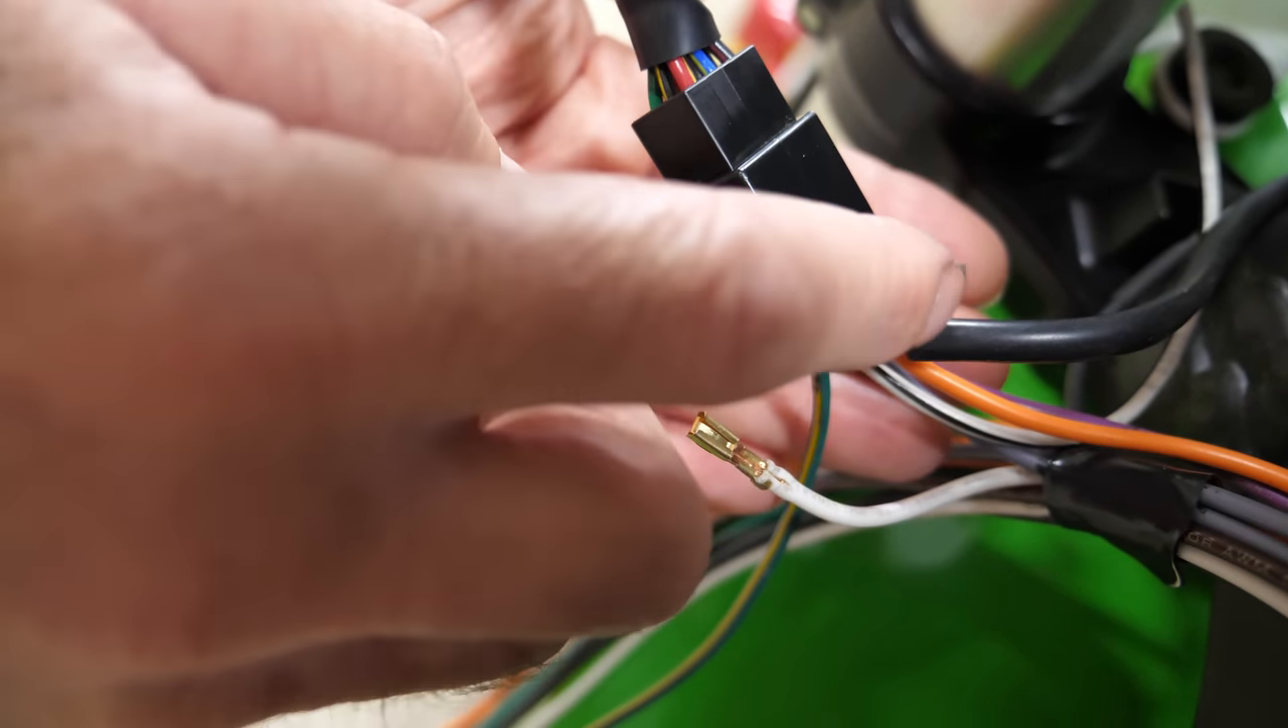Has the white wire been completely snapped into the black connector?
No.